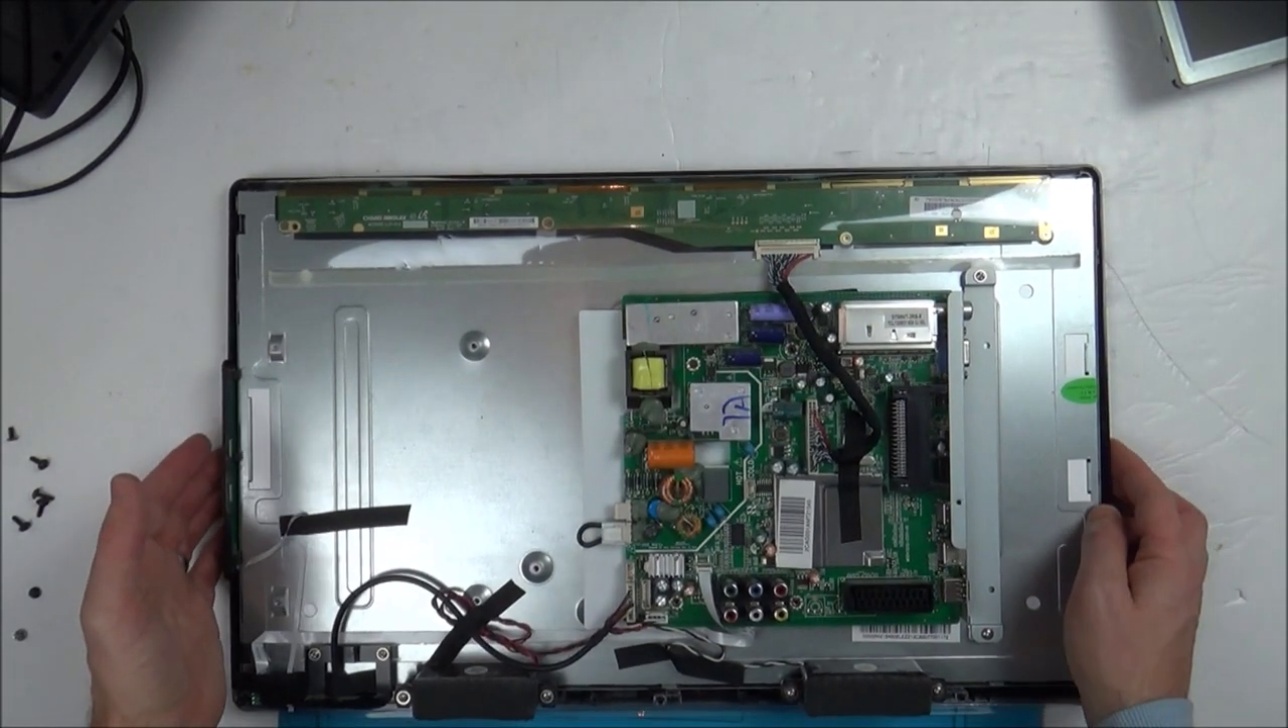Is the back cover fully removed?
Yes.